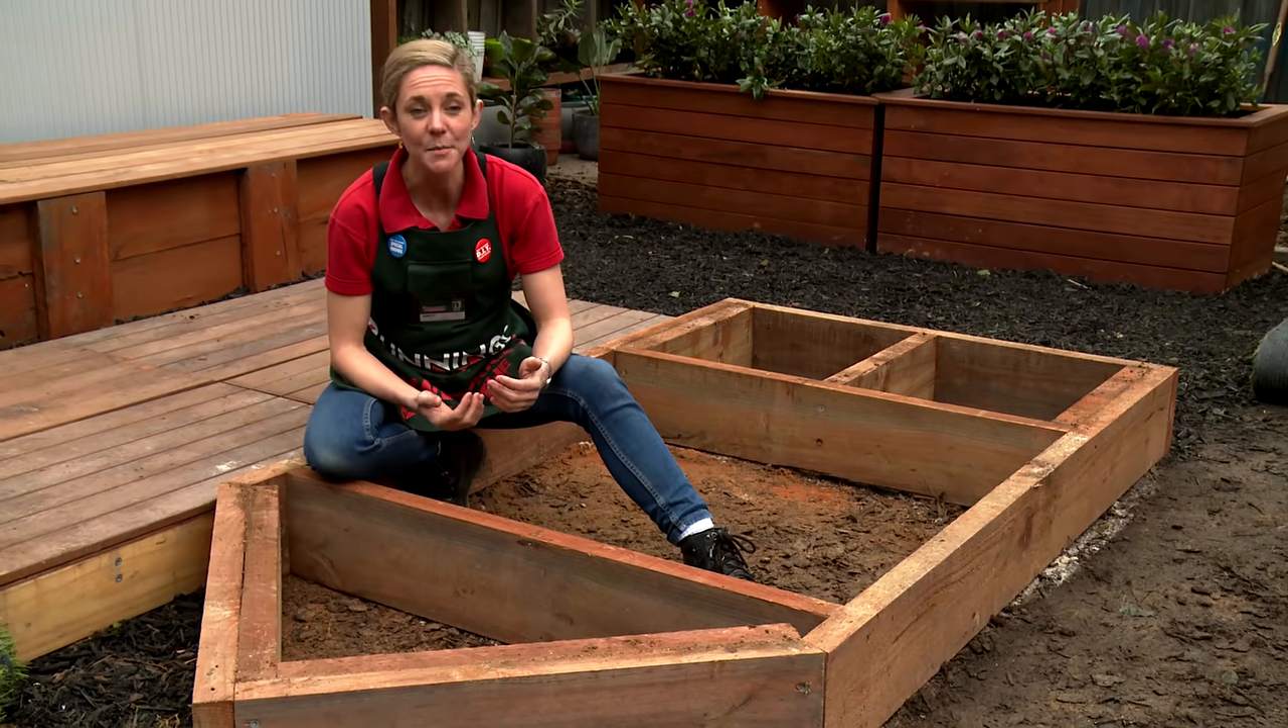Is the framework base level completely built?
Yes.